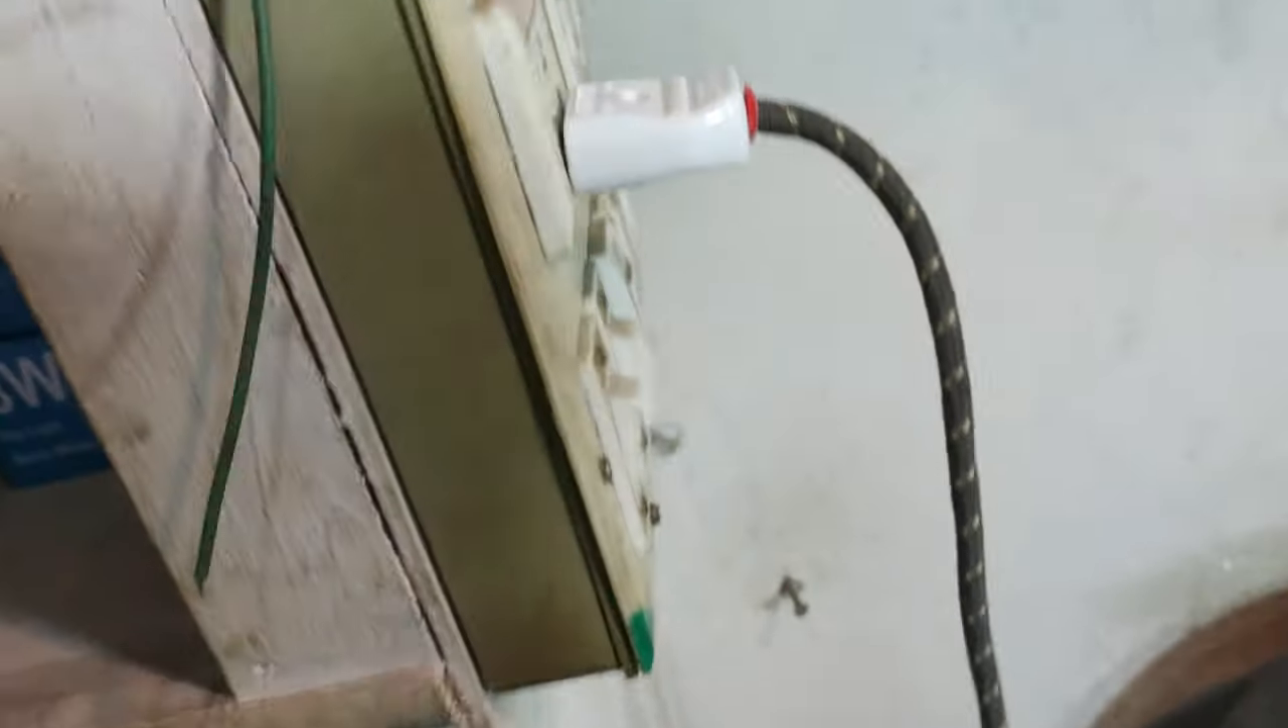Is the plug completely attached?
Yes.